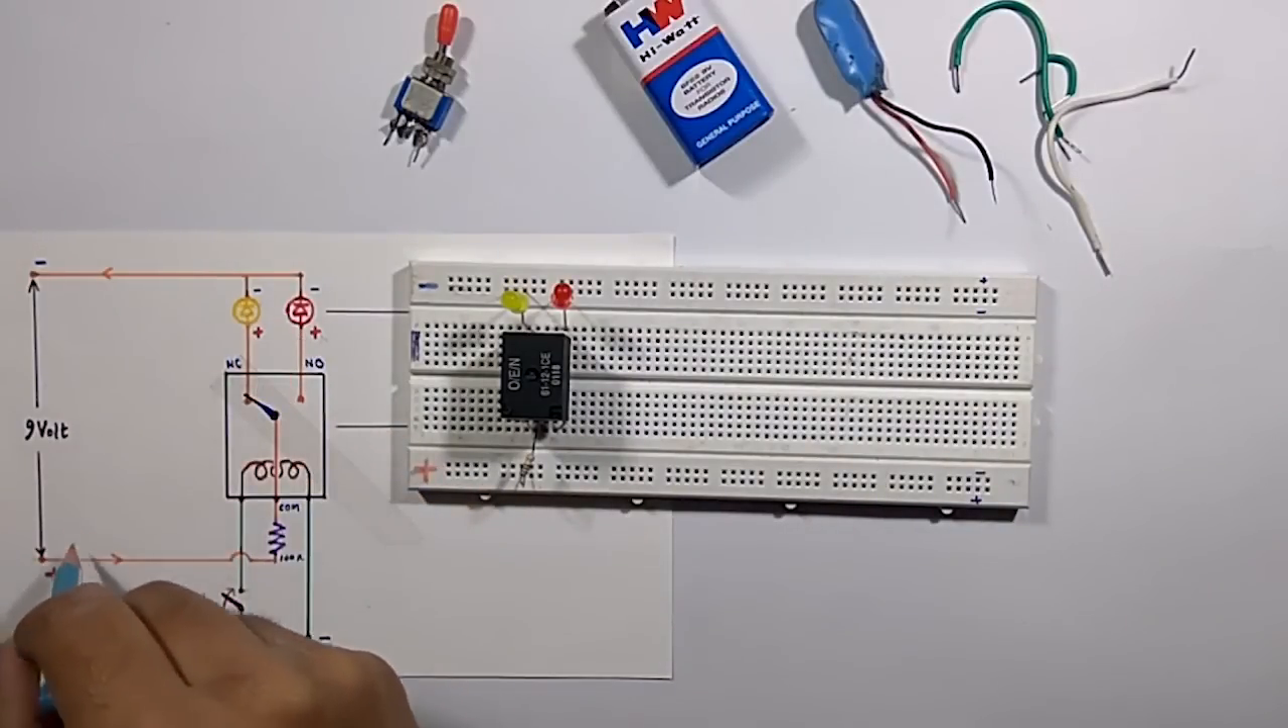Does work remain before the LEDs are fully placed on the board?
No.